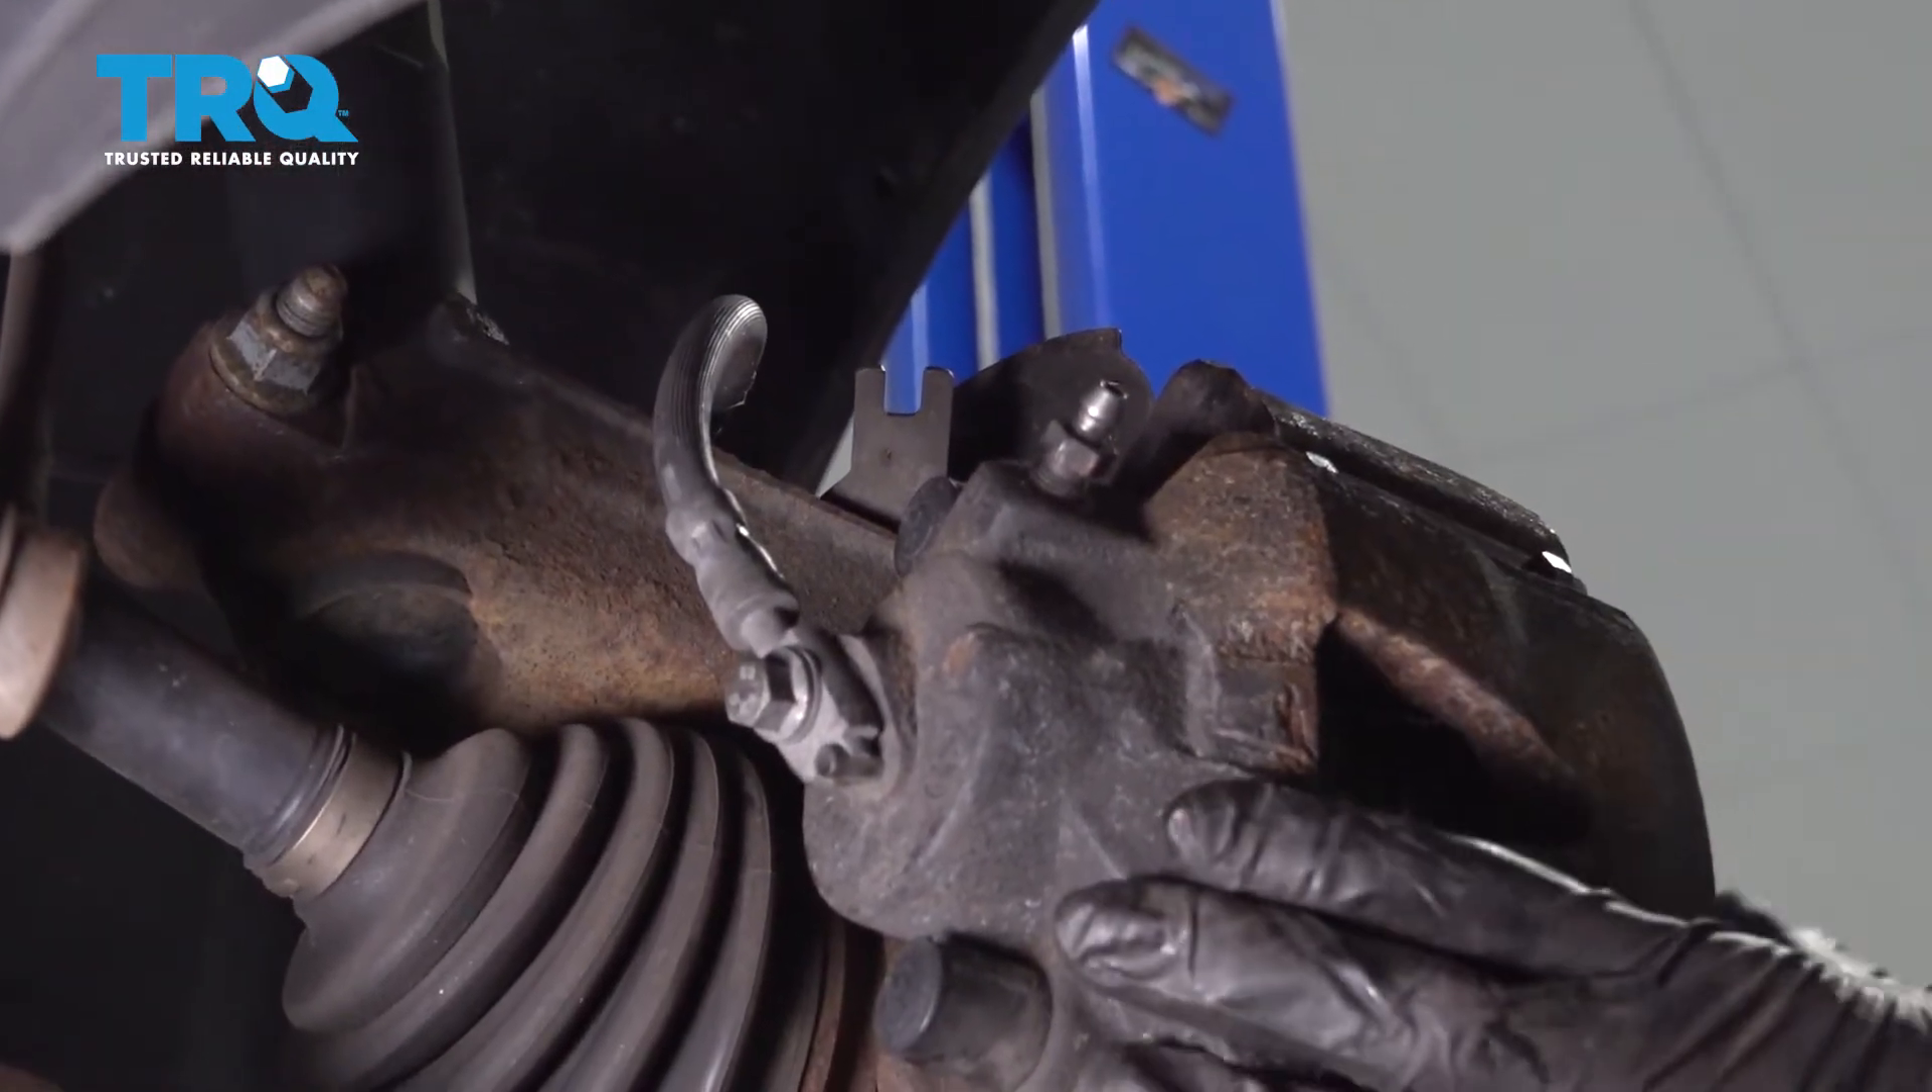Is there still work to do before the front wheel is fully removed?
No.